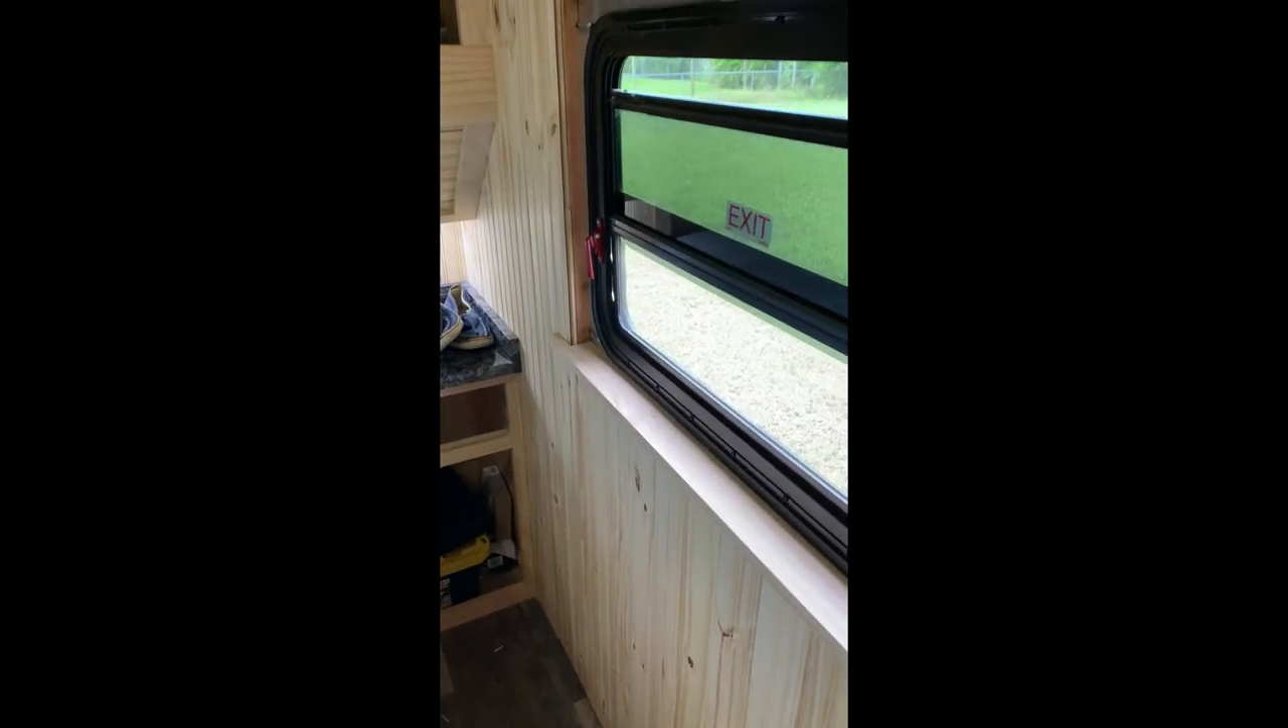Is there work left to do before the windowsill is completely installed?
No.